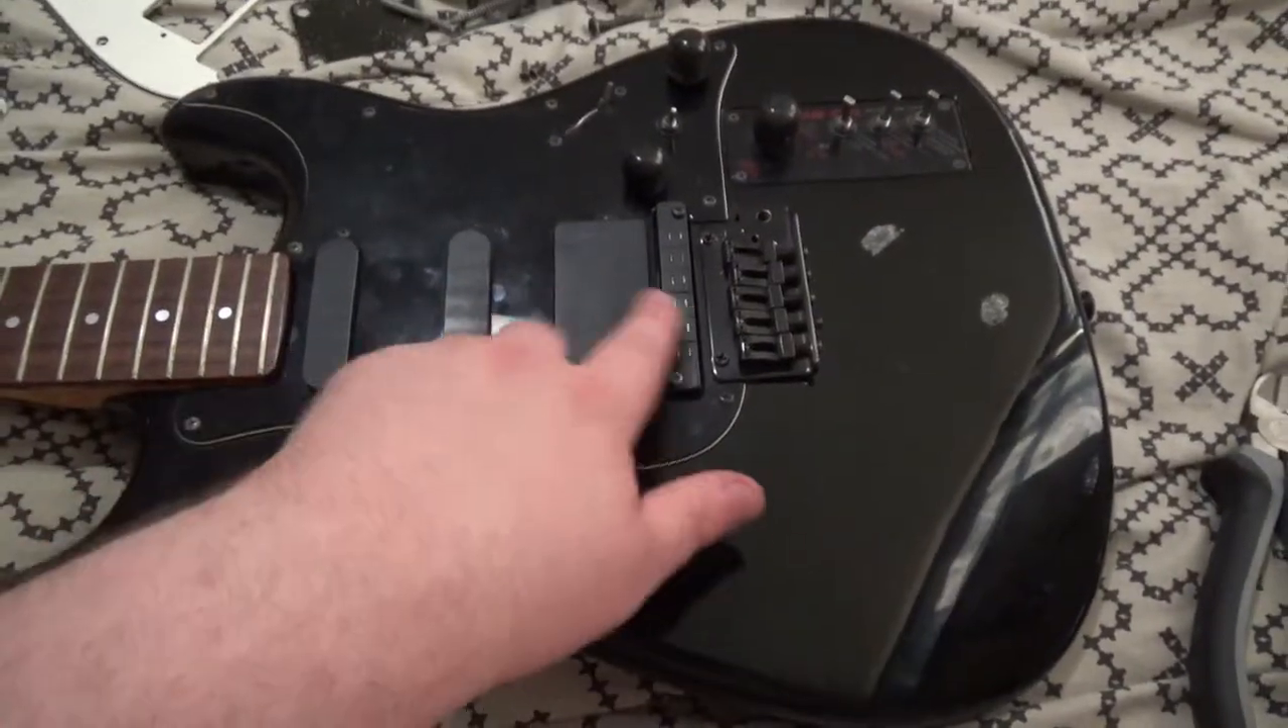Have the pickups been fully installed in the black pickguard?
Yes.